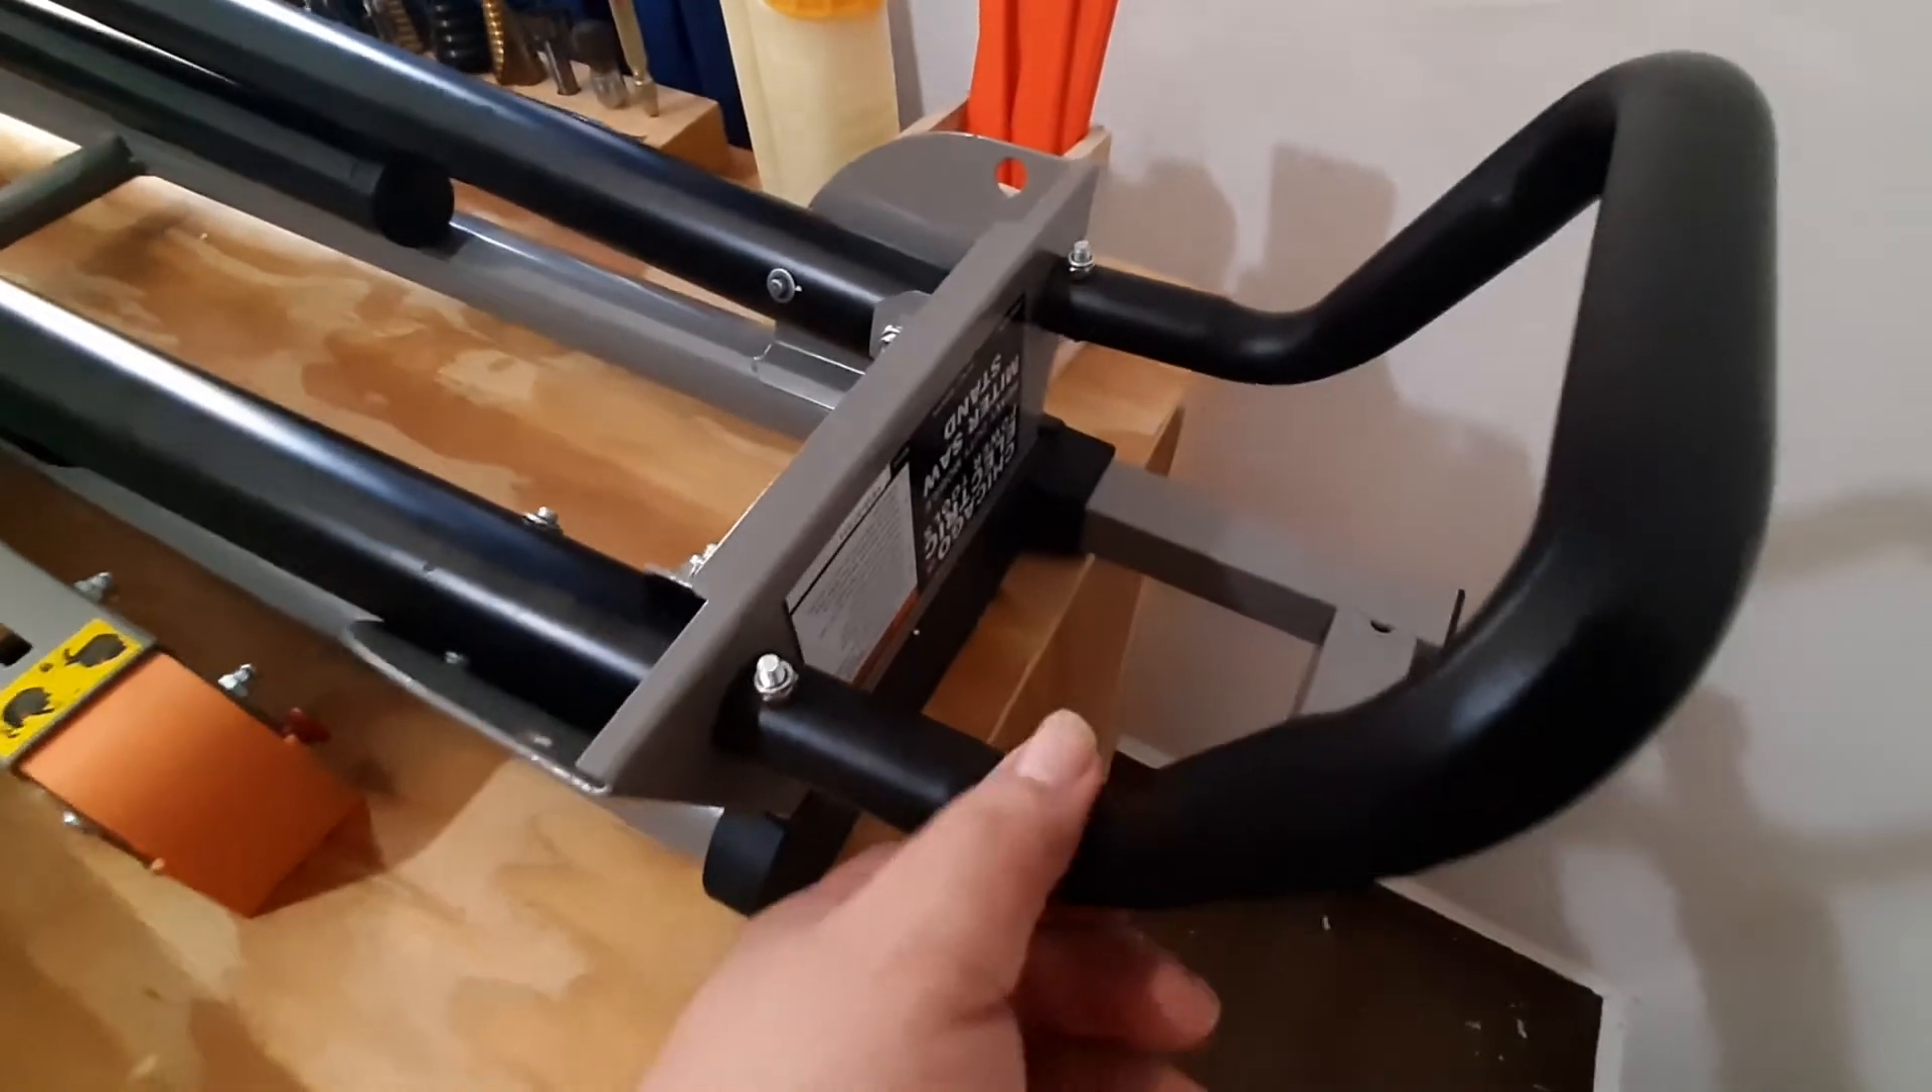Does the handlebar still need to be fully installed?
No.